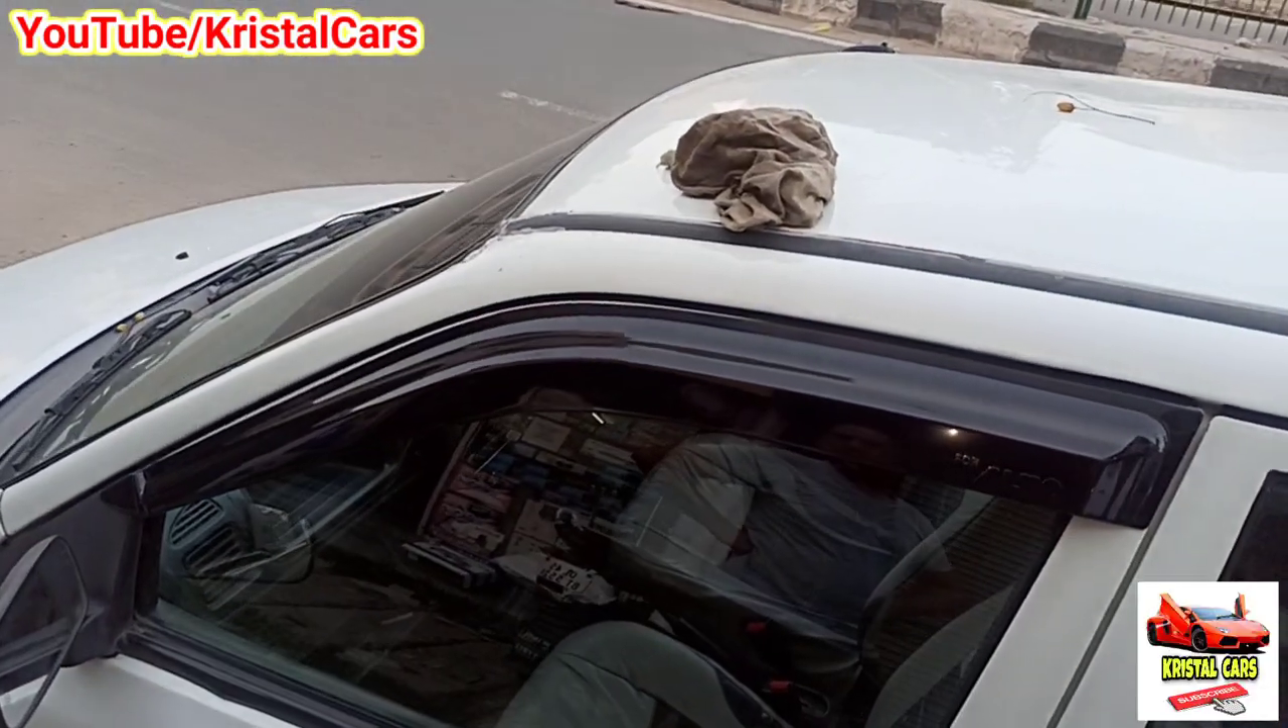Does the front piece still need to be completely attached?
No.